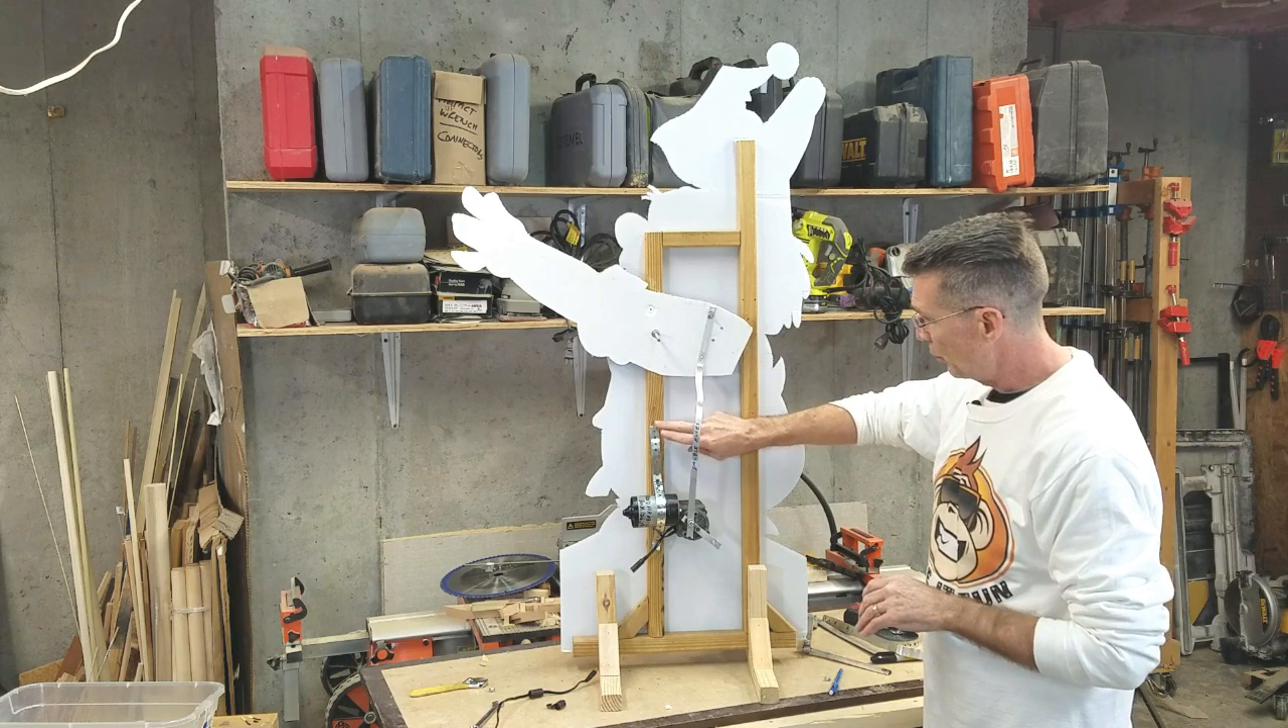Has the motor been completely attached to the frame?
Yes.